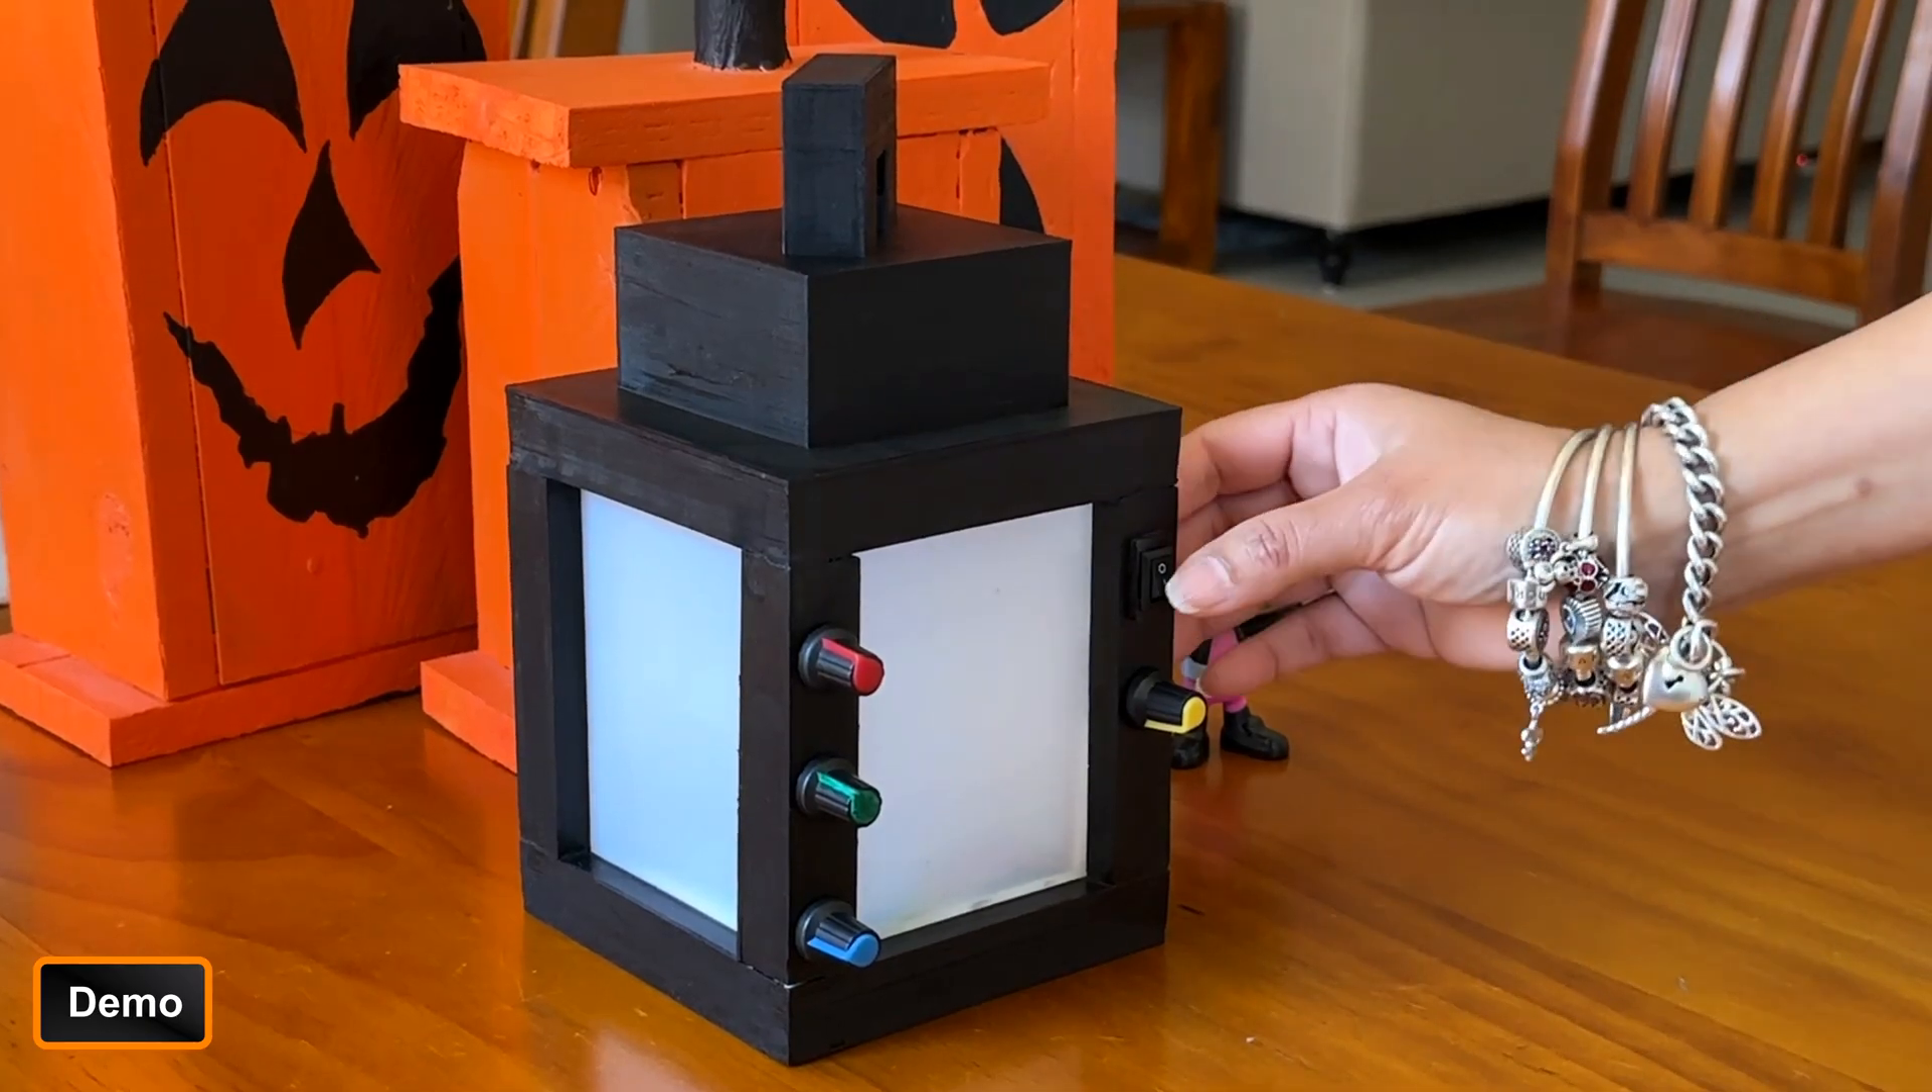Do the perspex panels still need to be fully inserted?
No.